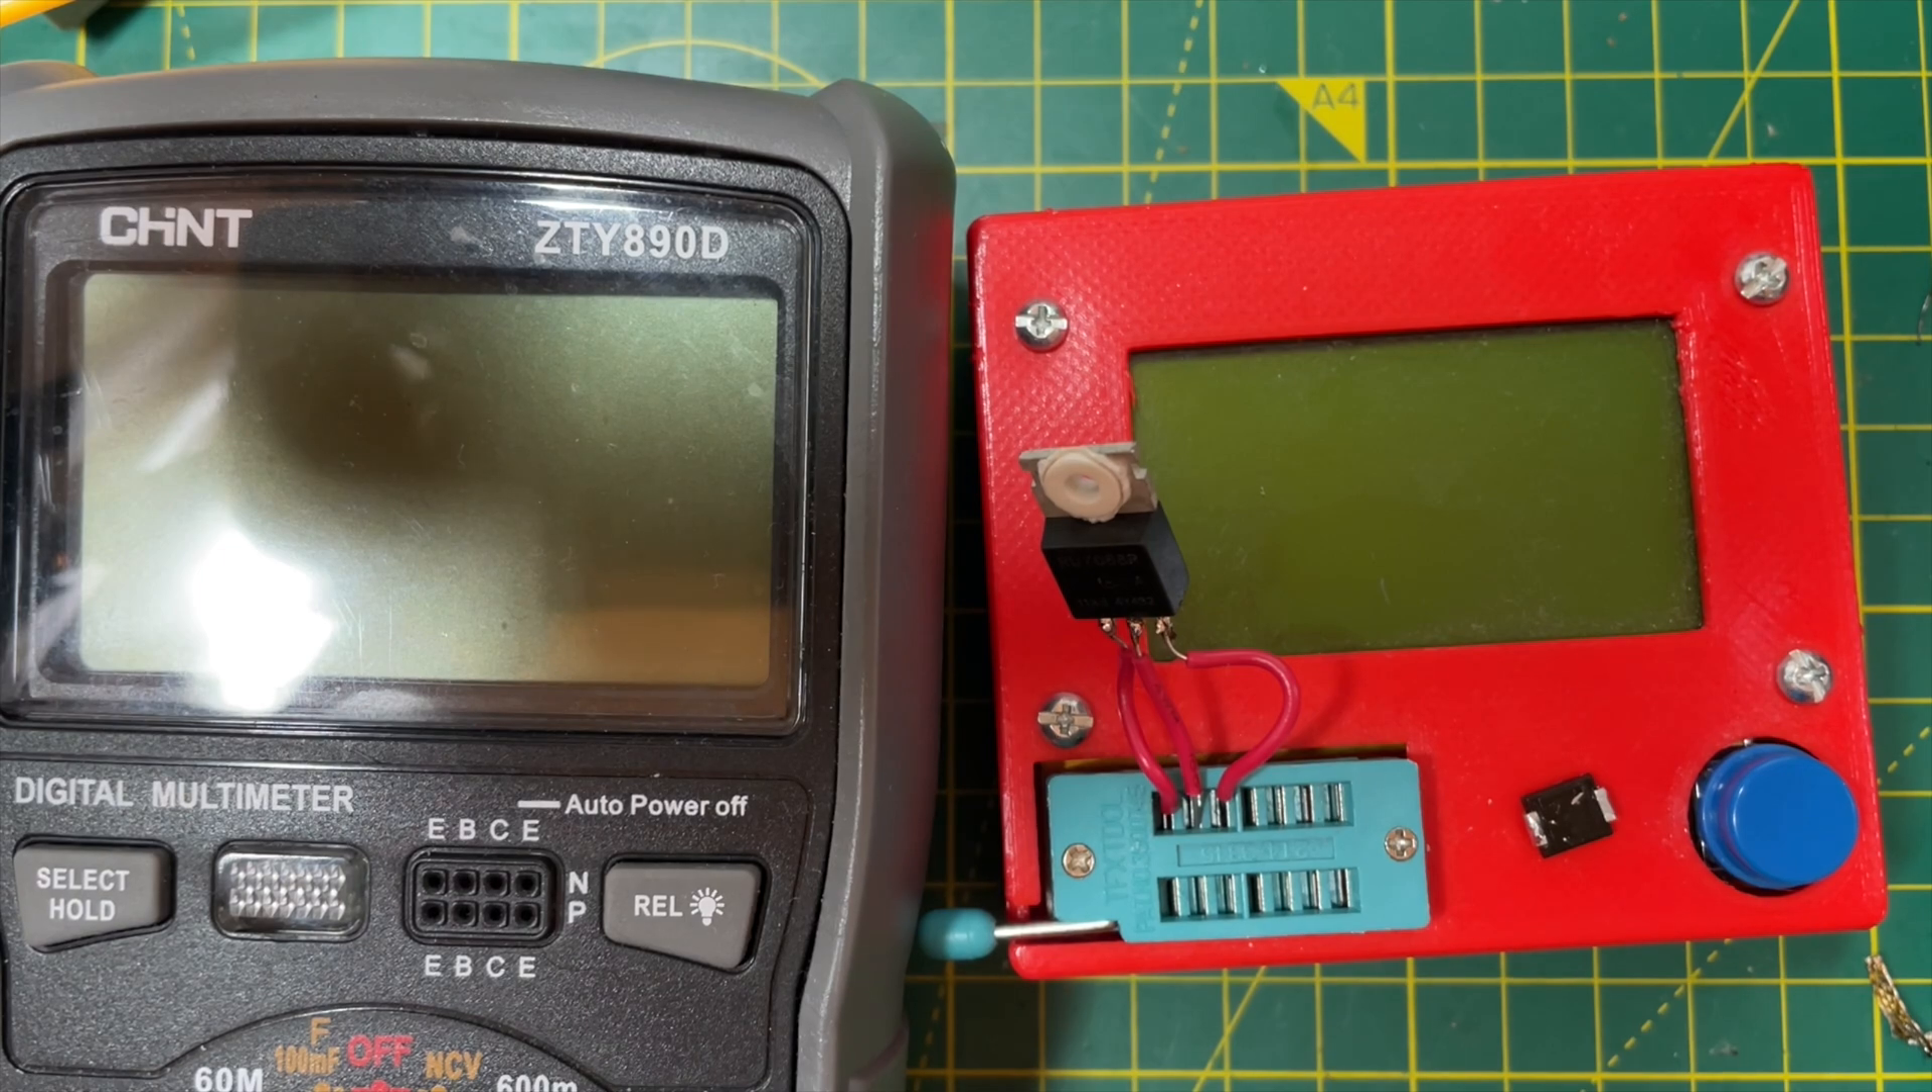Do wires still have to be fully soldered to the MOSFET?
No.